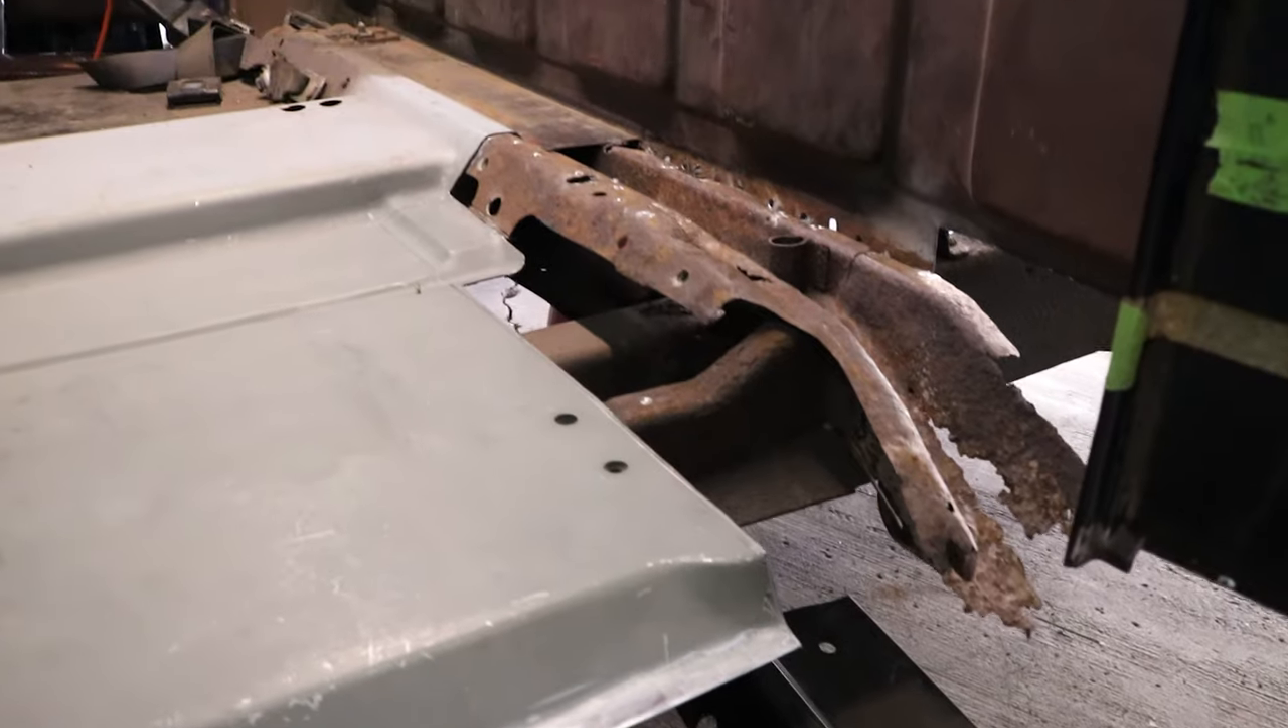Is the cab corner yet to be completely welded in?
Yes.